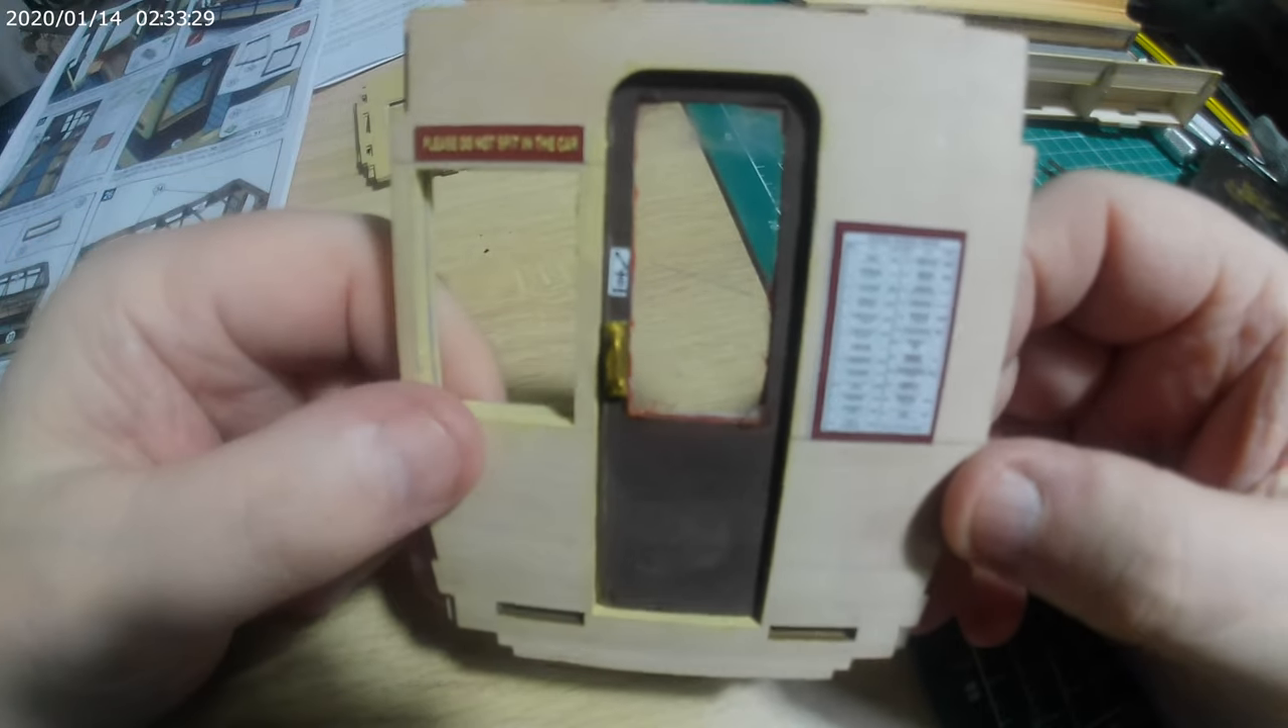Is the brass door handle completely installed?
Yes.